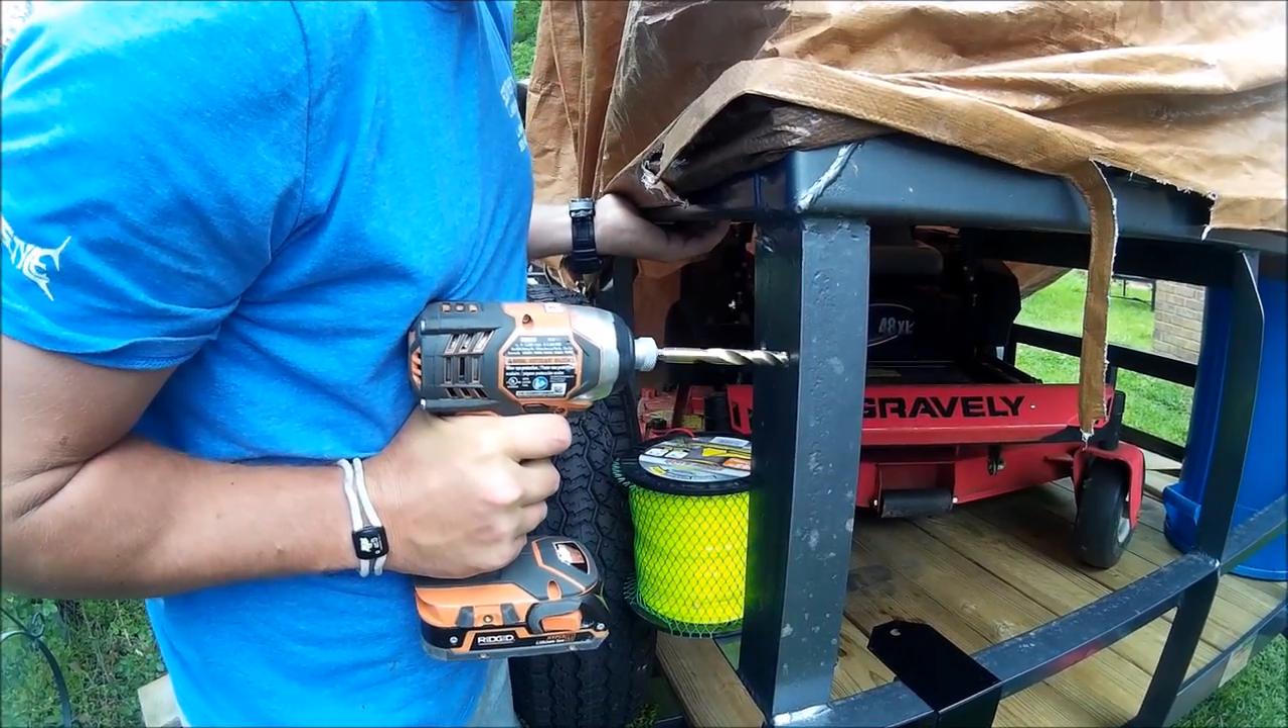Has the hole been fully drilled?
No.